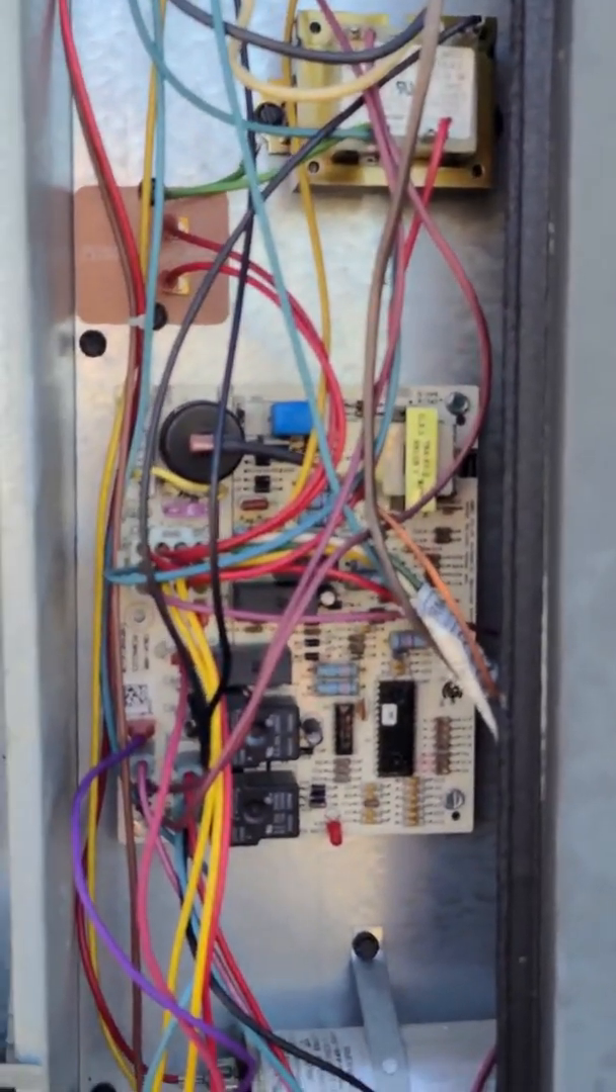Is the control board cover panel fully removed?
Yes.